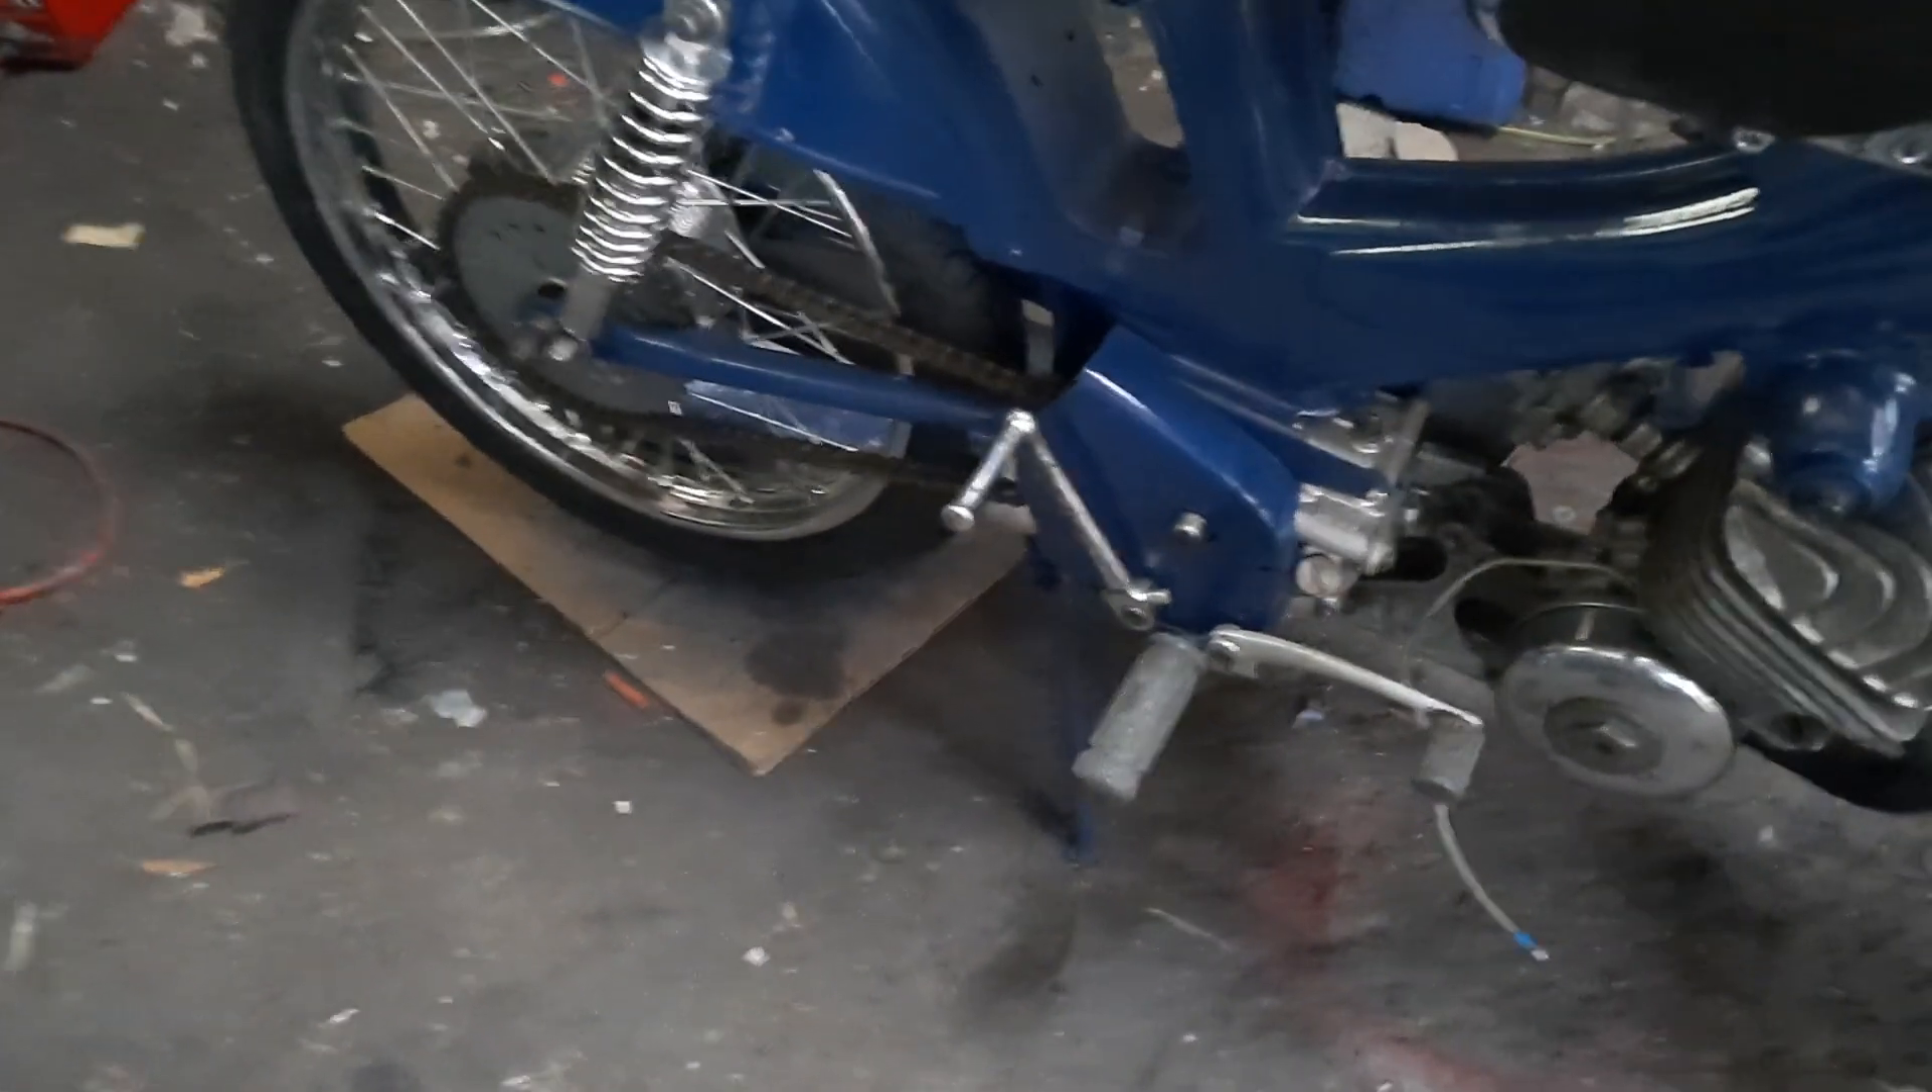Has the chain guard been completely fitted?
No.